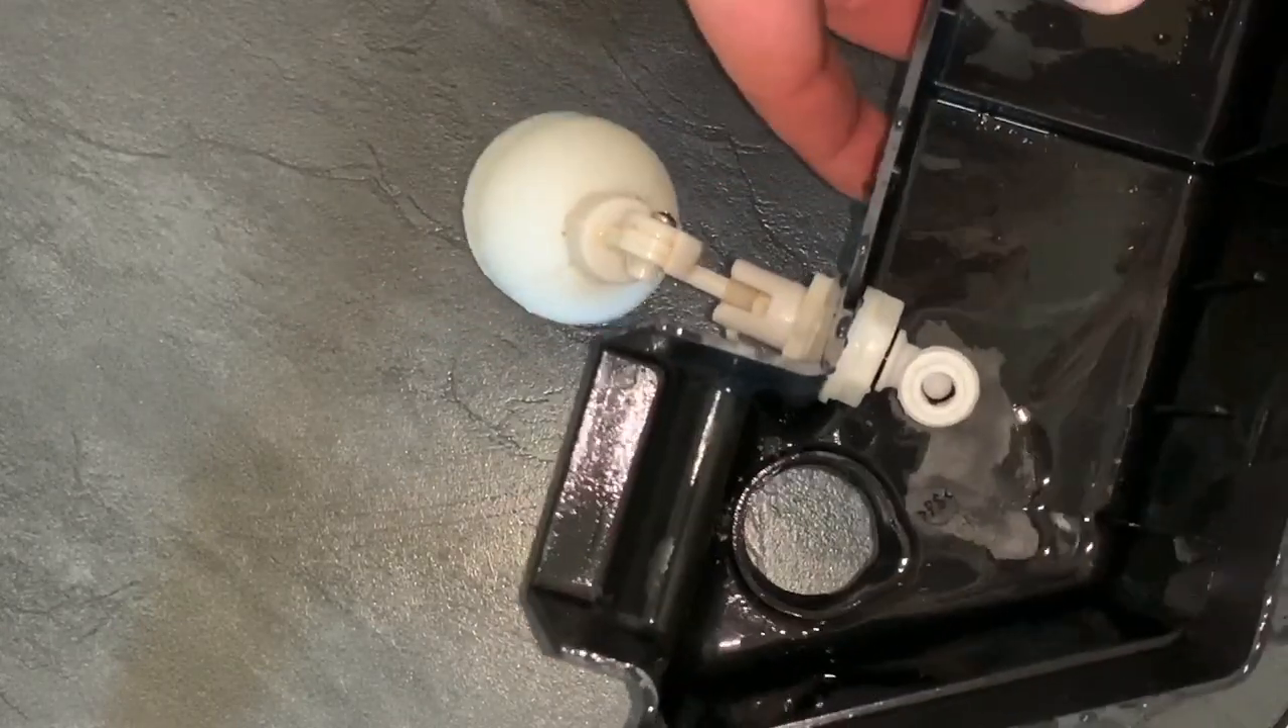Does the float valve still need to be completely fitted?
No.